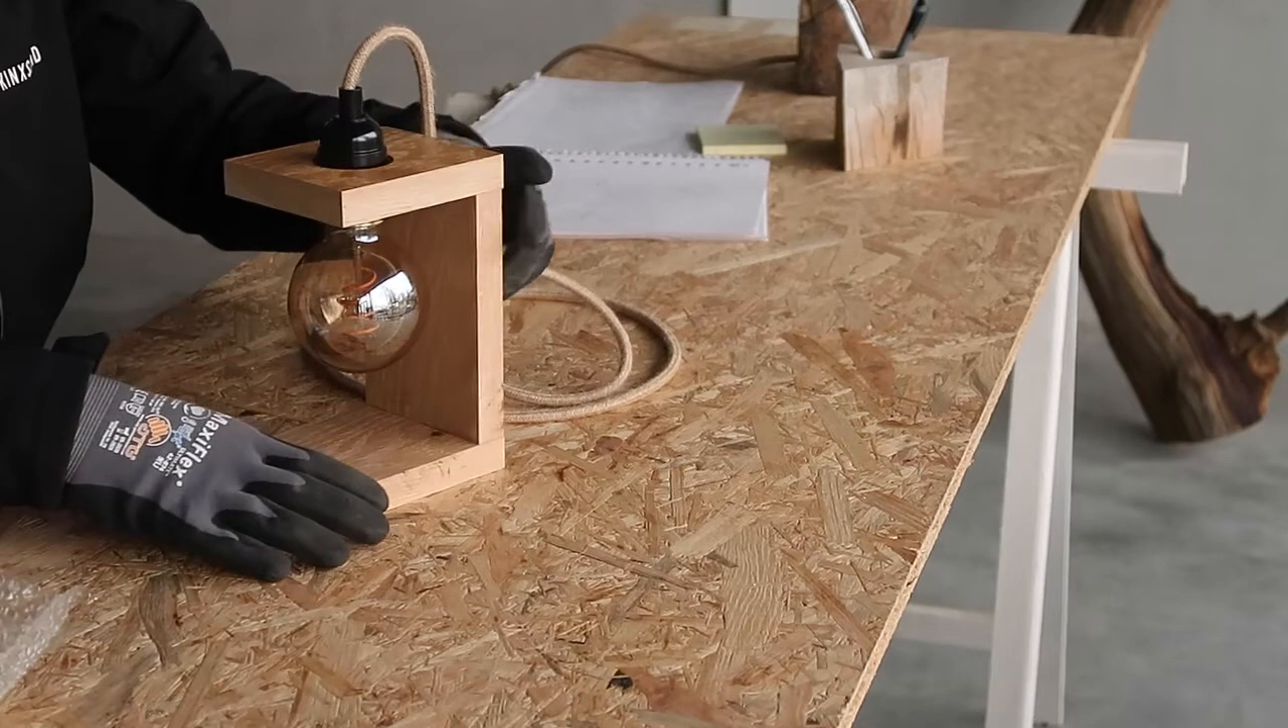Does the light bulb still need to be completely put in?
No.